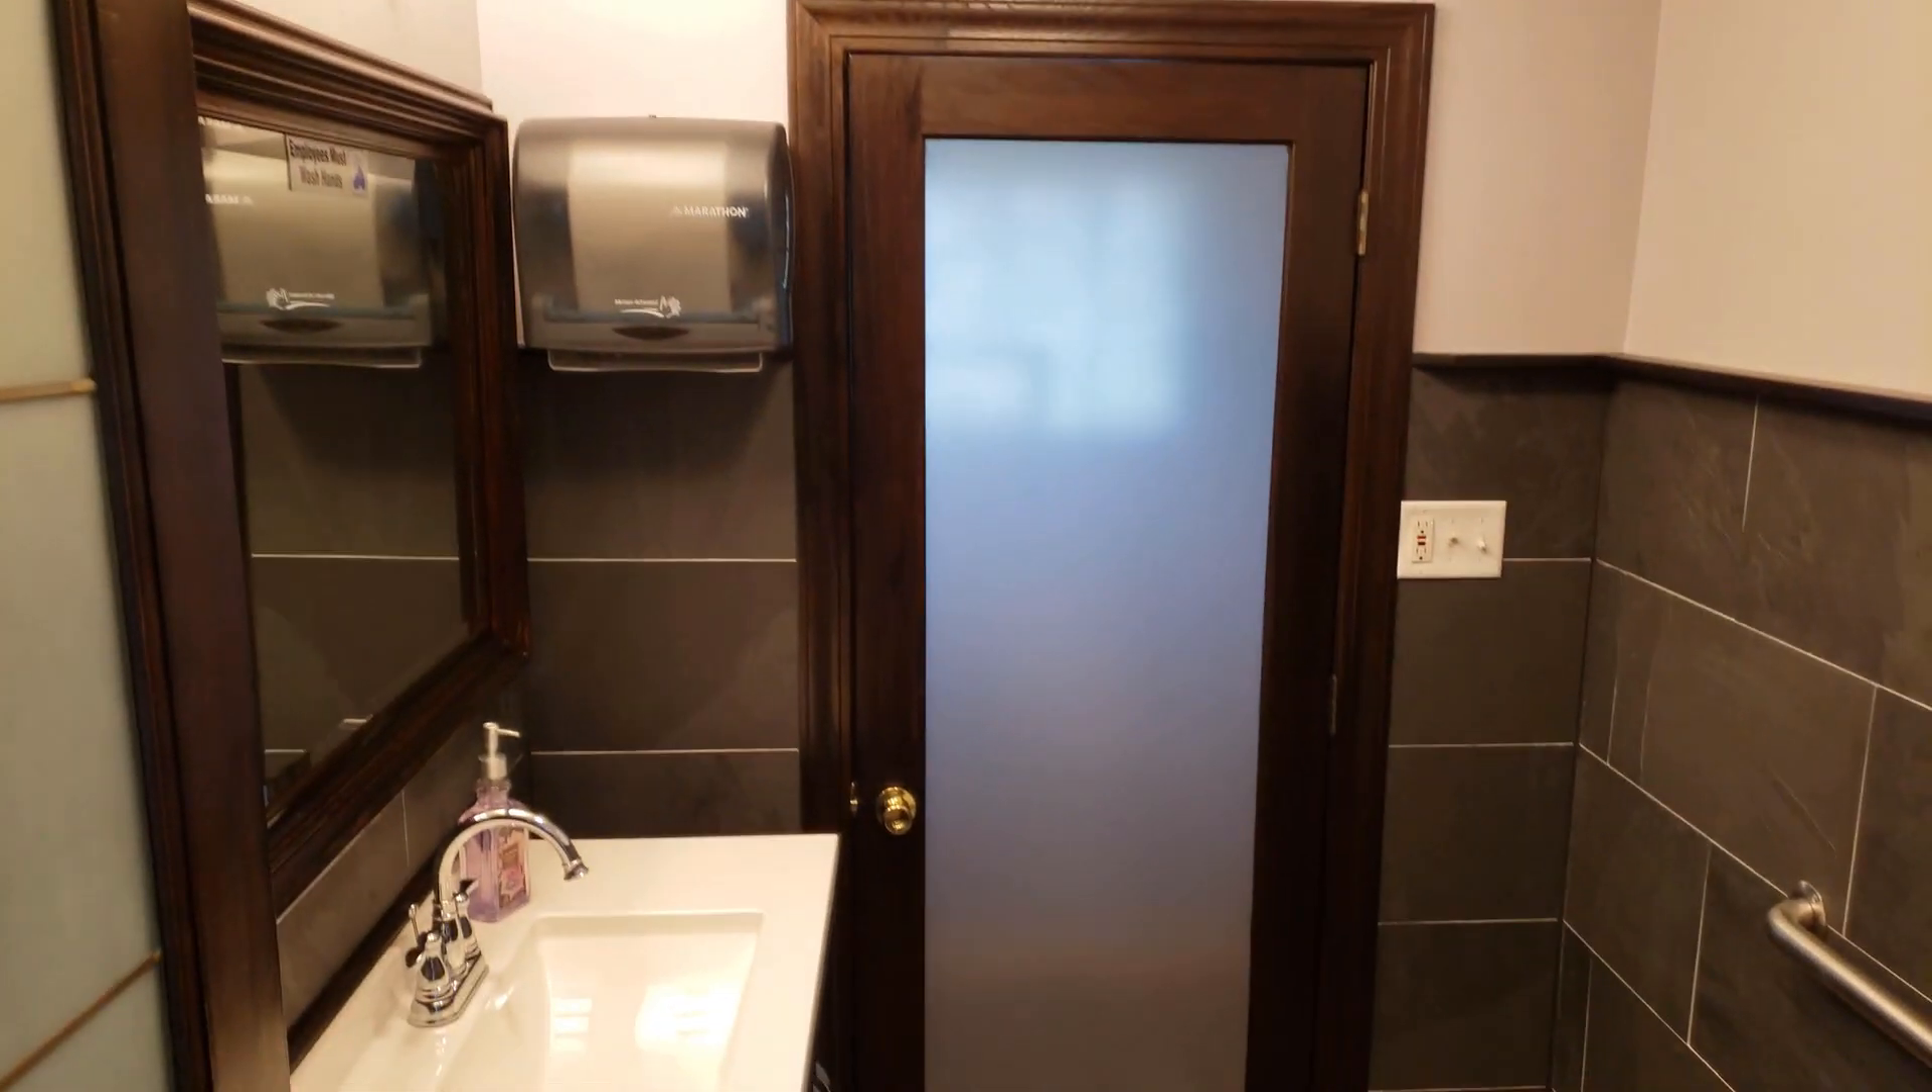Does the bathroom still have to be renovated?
No.